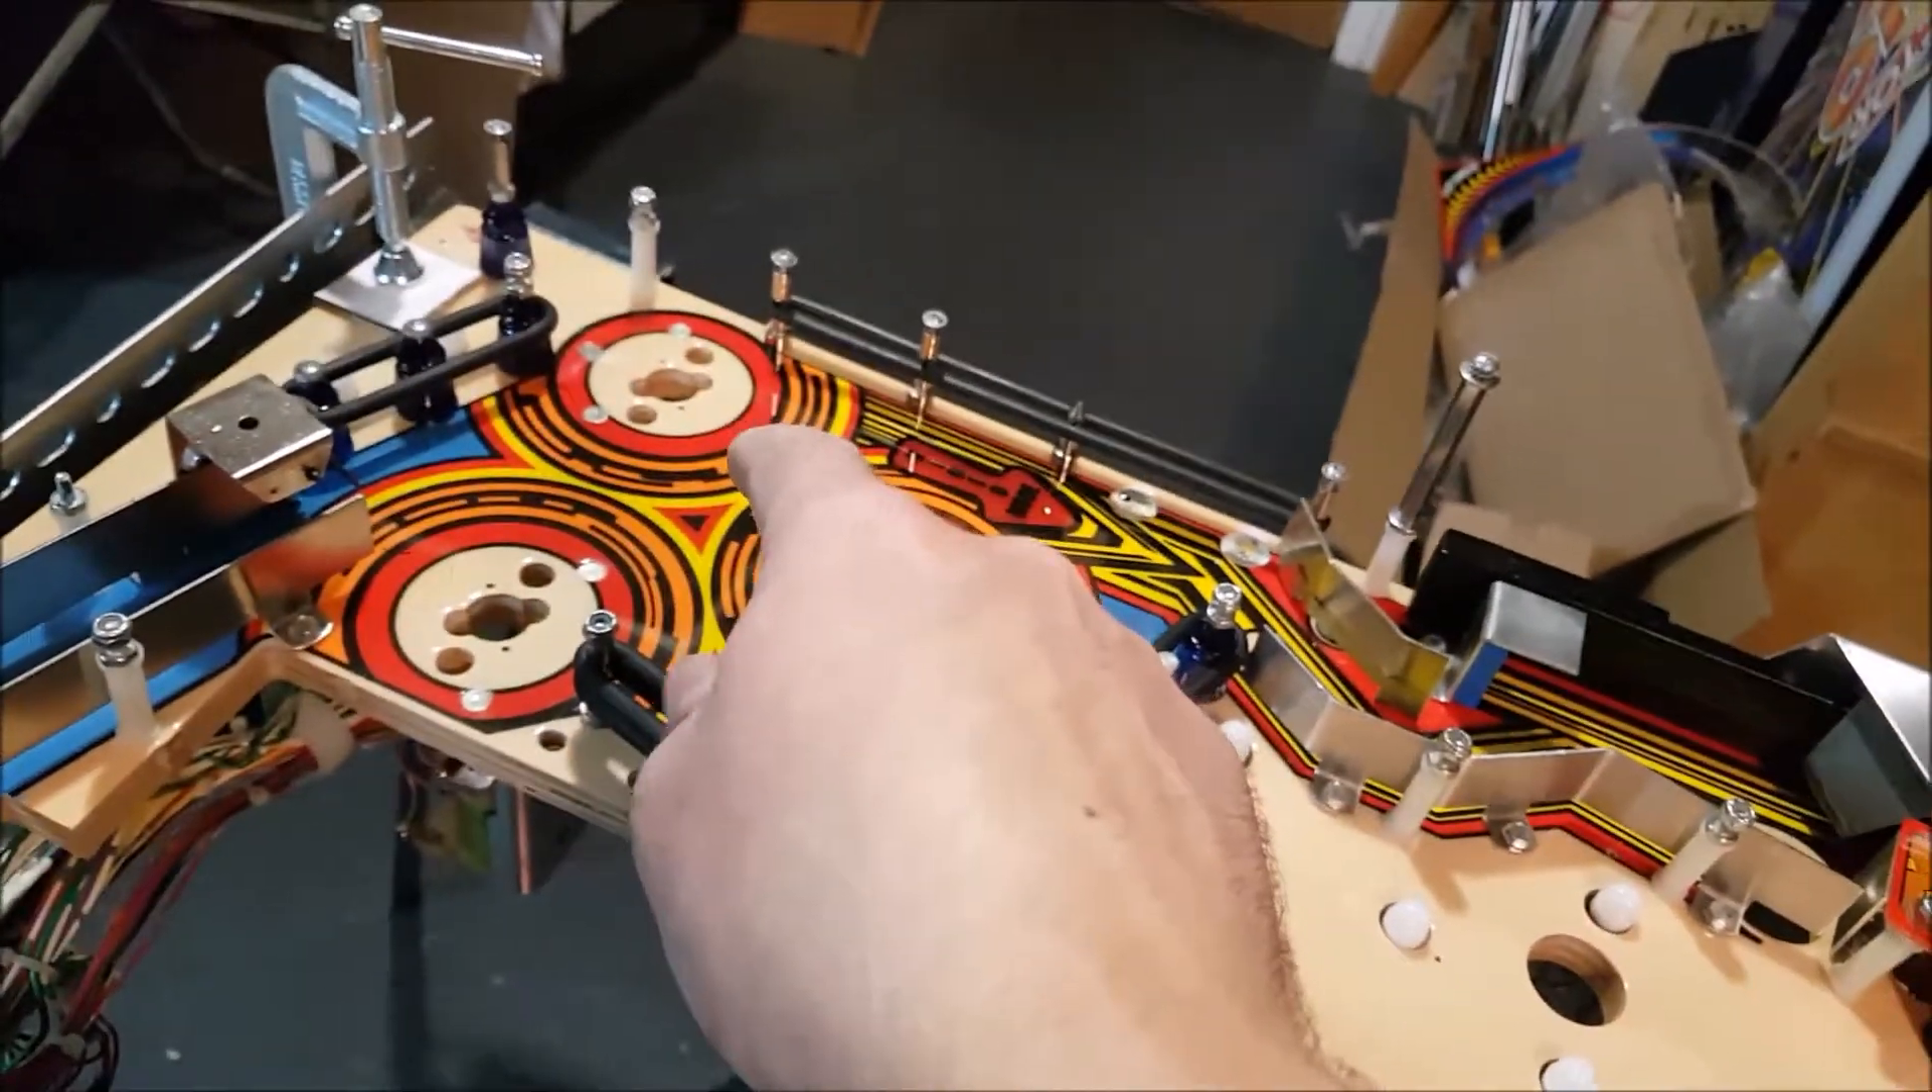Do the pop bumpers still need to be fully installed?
Yes.